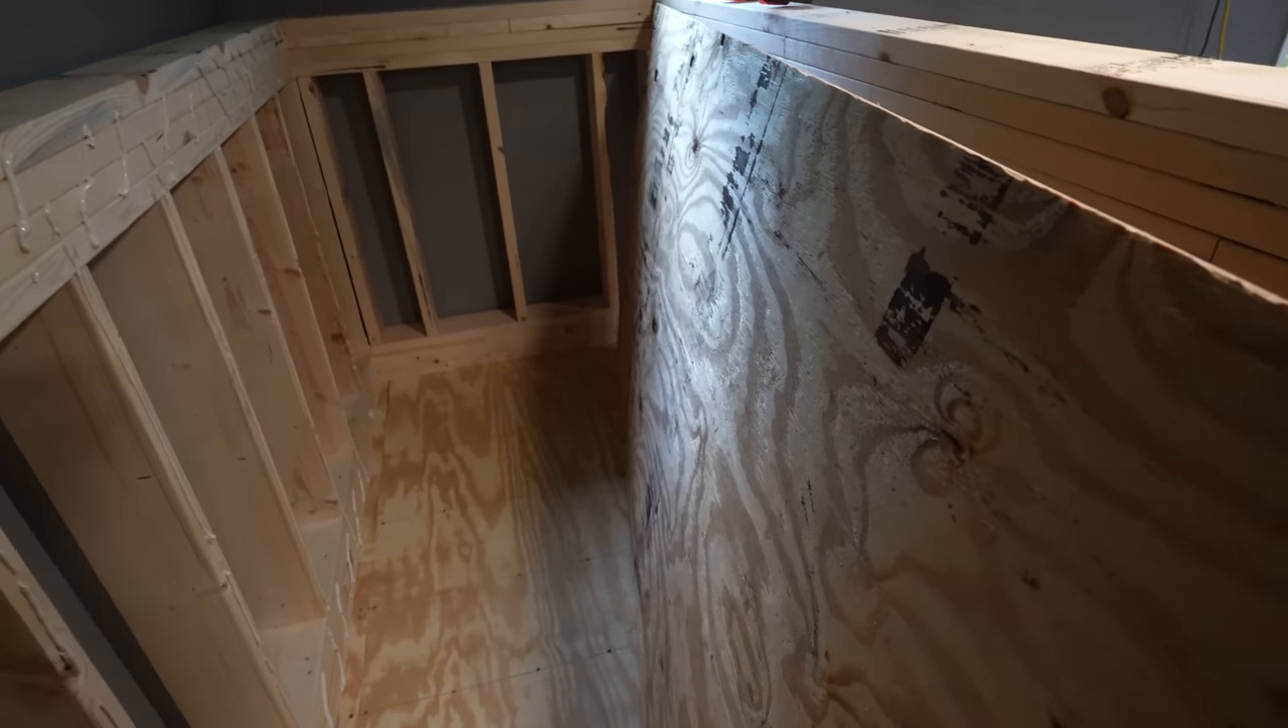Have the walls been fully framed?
Yes.